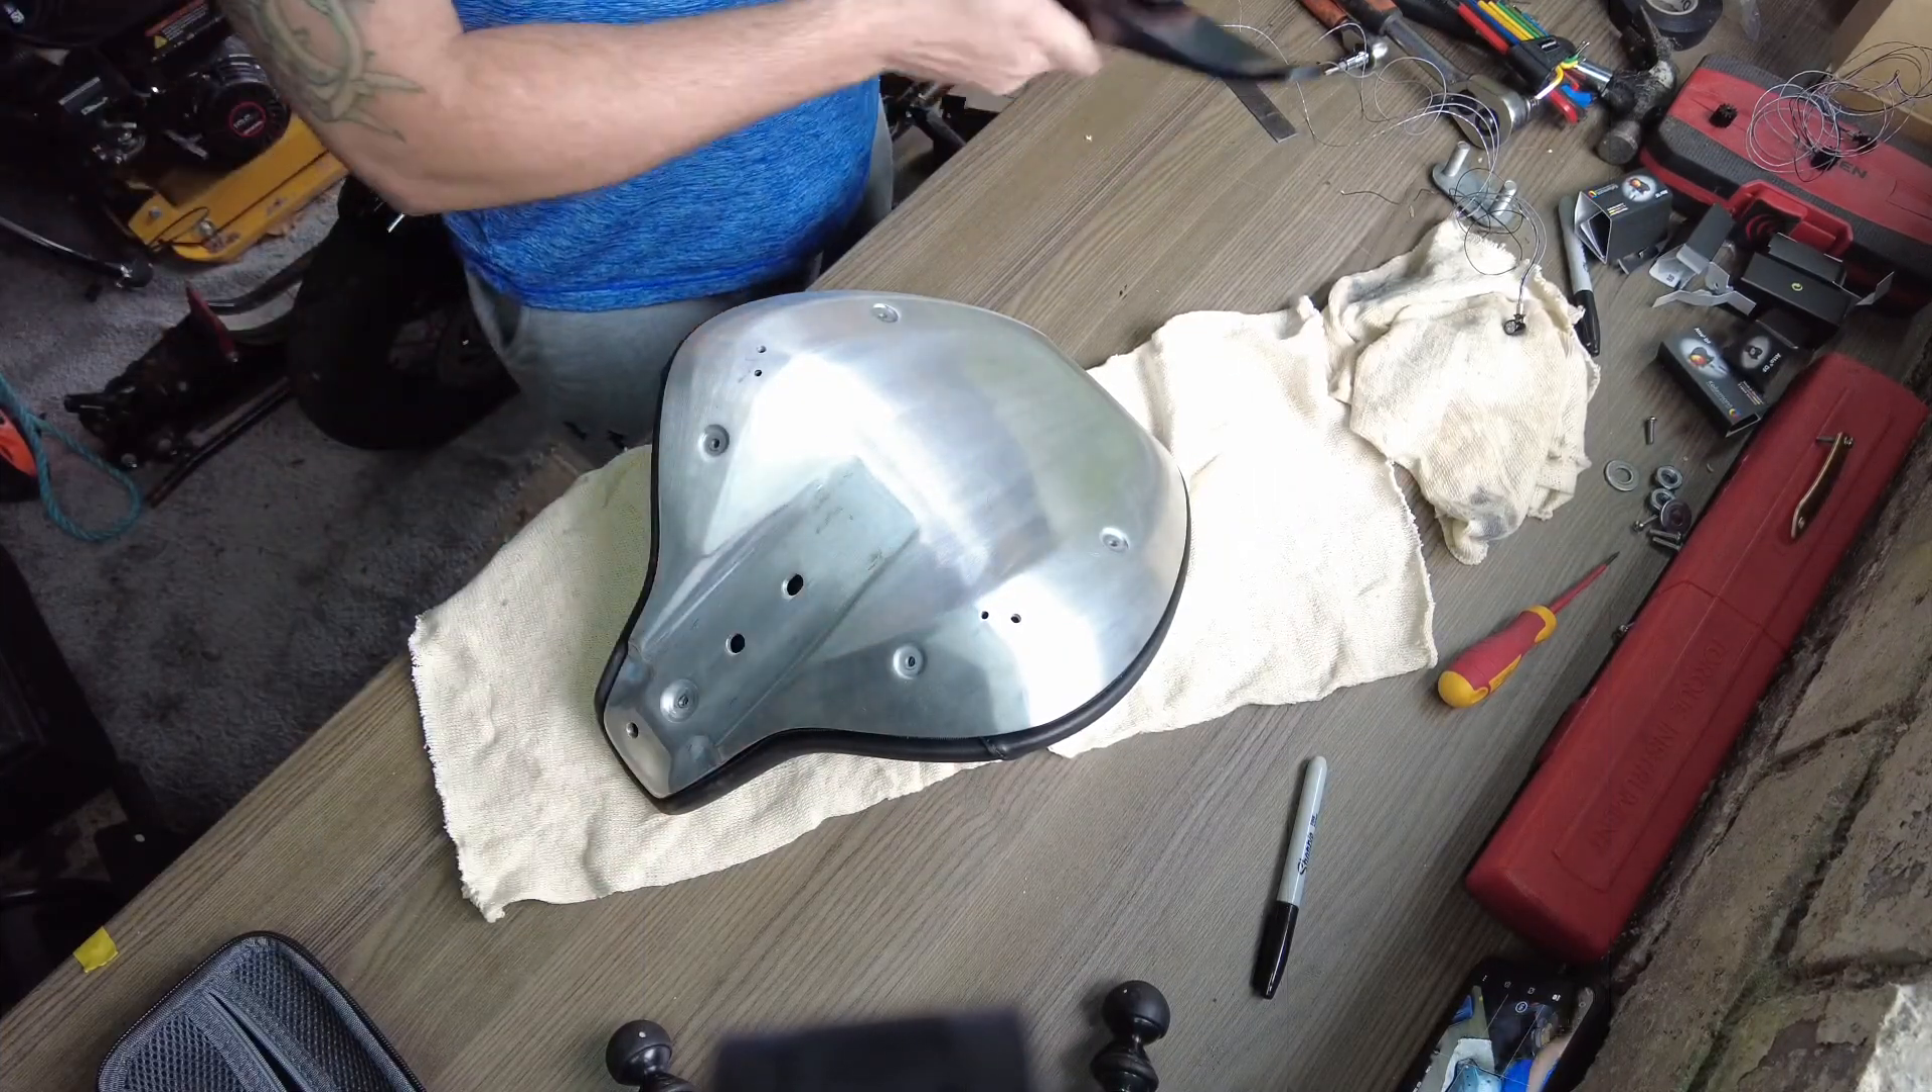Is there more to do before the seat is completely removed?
No.